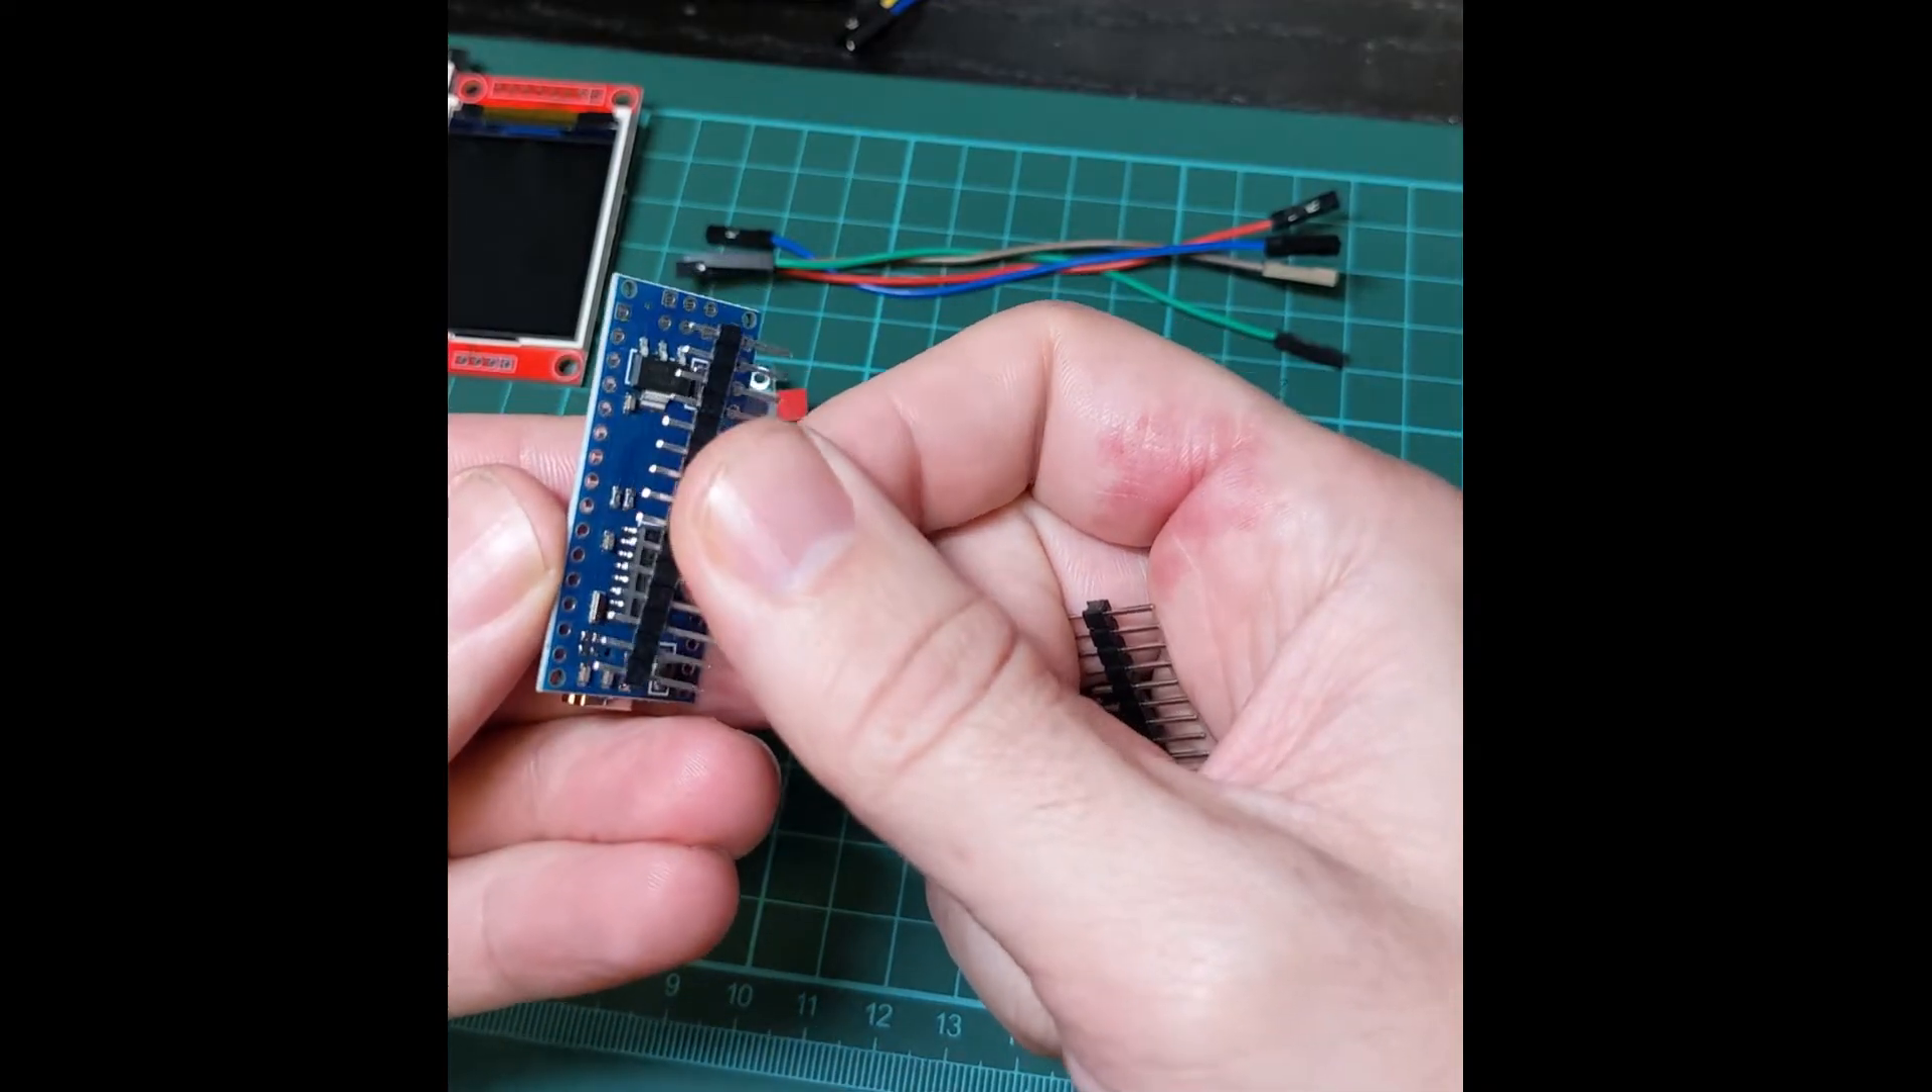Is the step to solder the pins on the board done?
No.